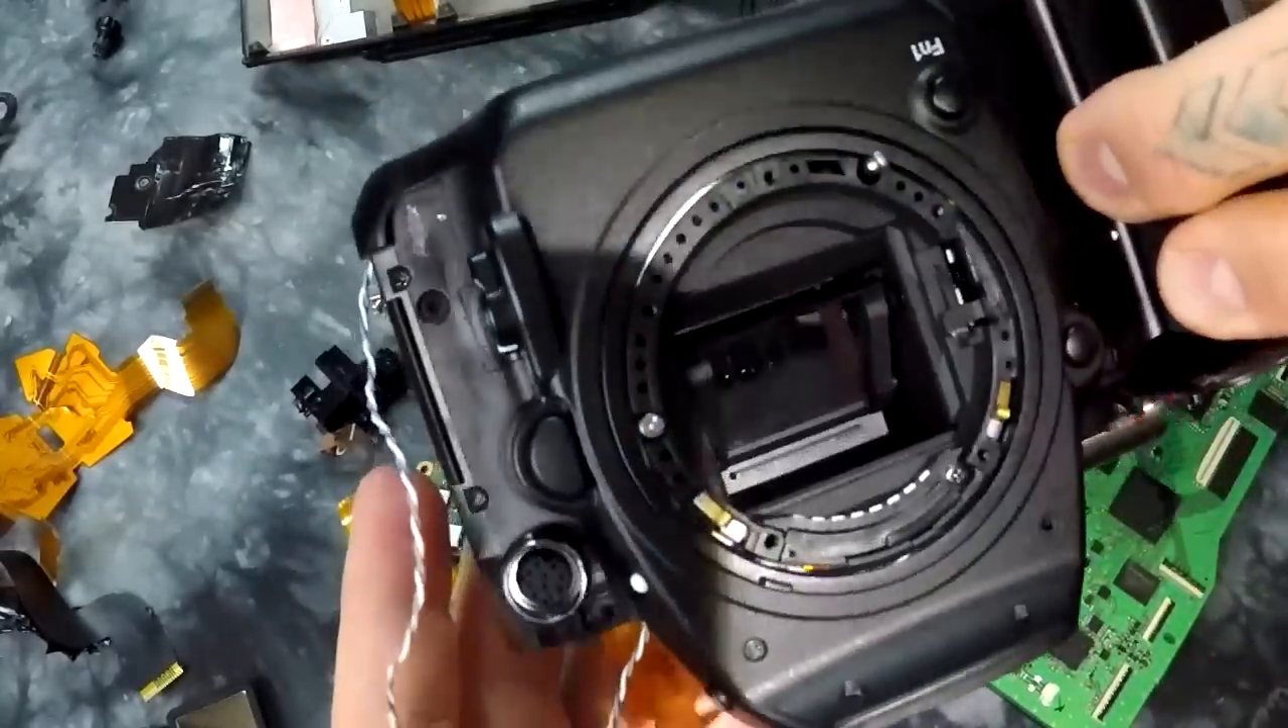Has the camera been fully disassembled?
No.